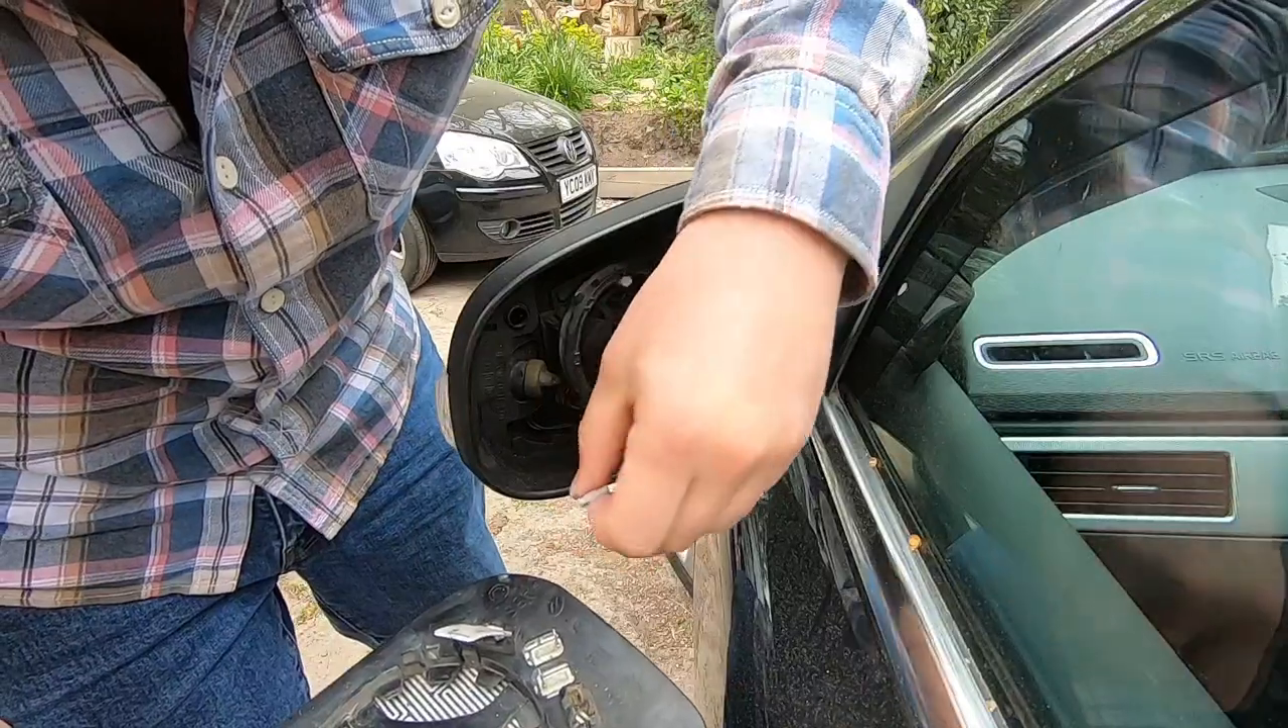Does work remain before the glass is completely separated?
No.